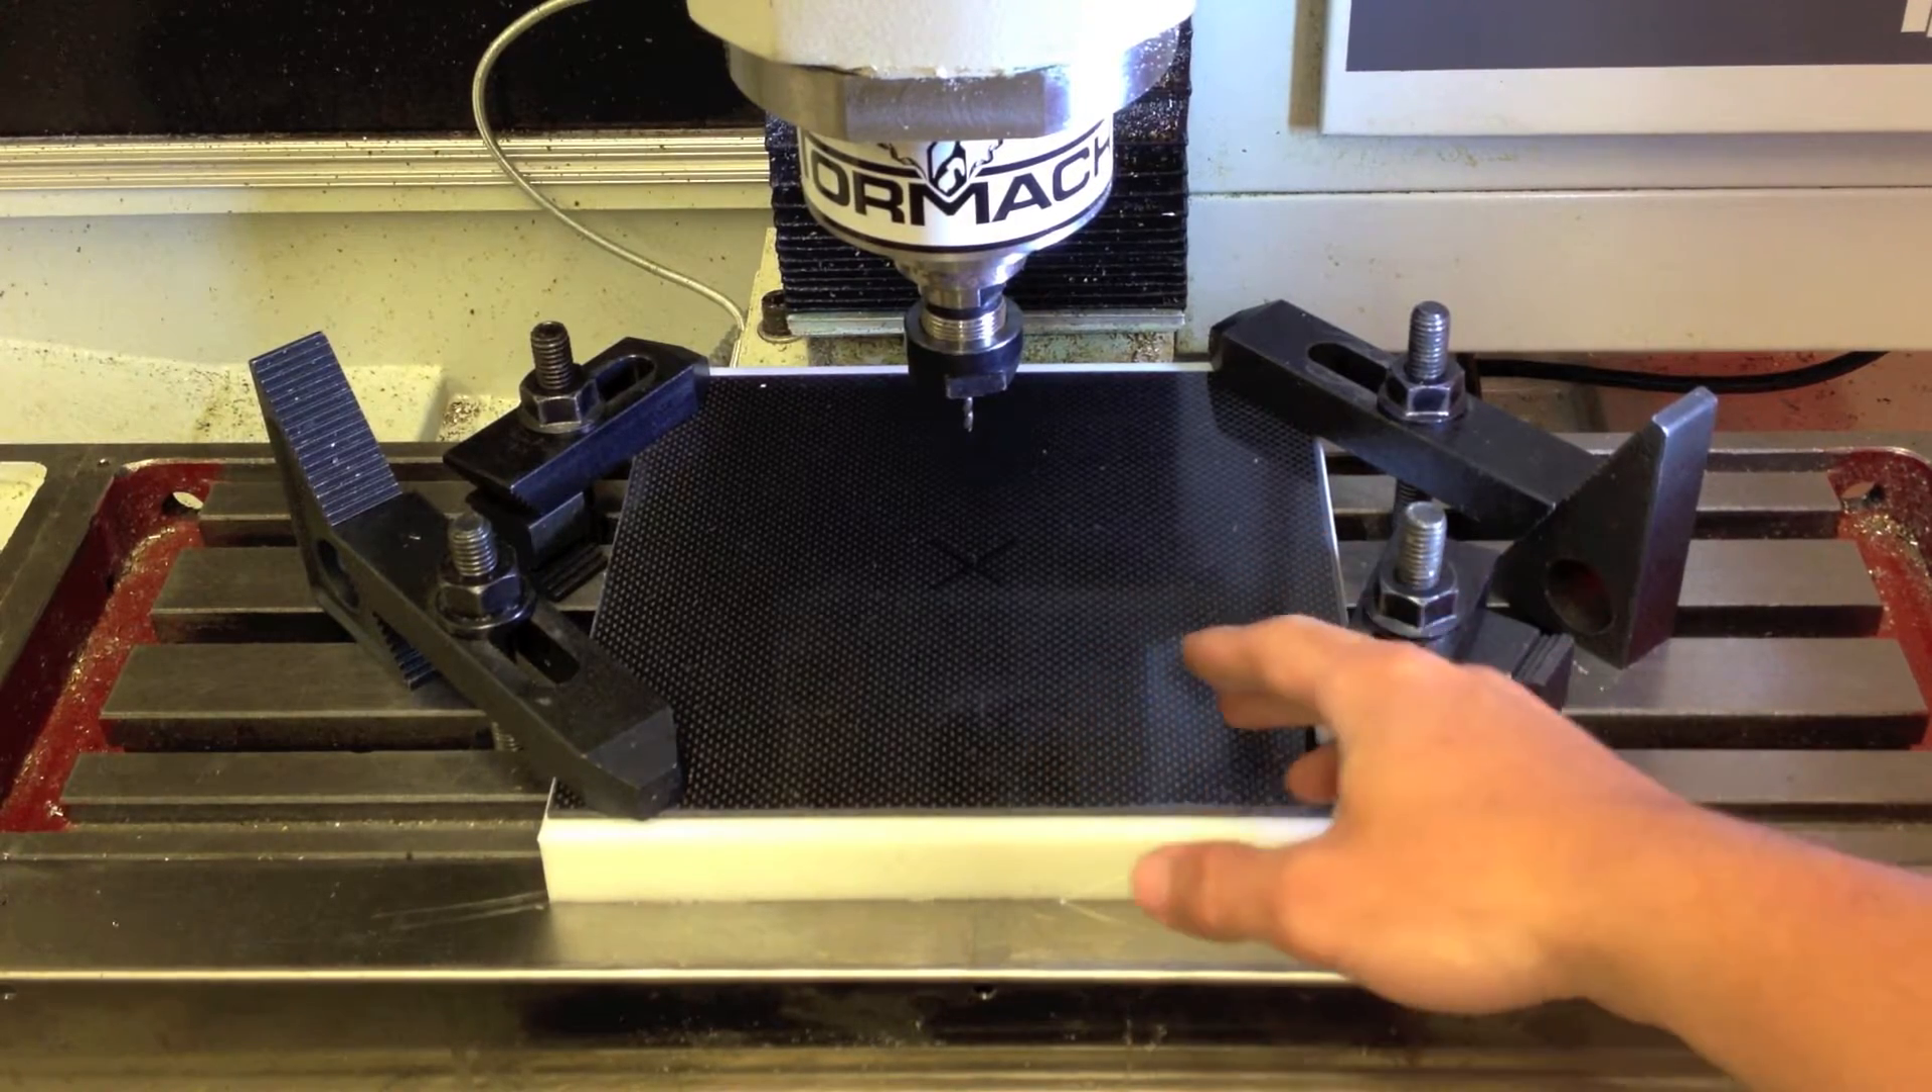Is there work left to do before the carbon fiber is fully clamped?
No.